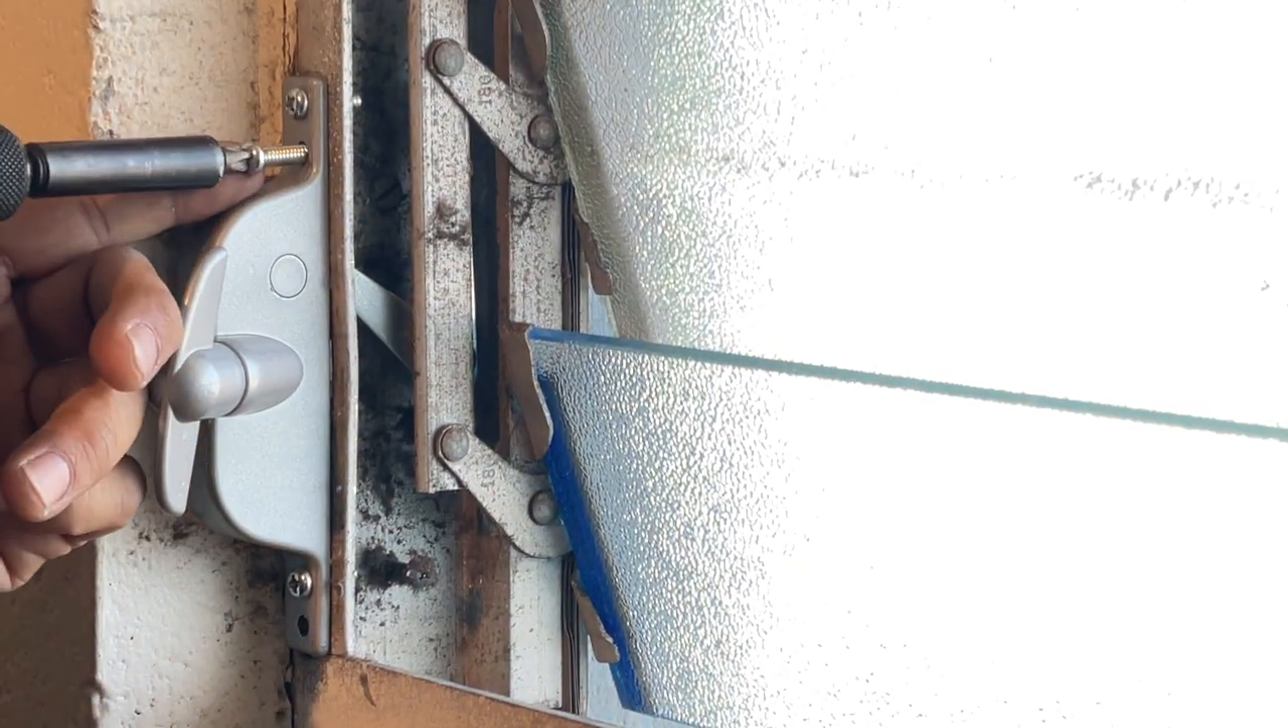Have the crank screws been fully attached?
No.